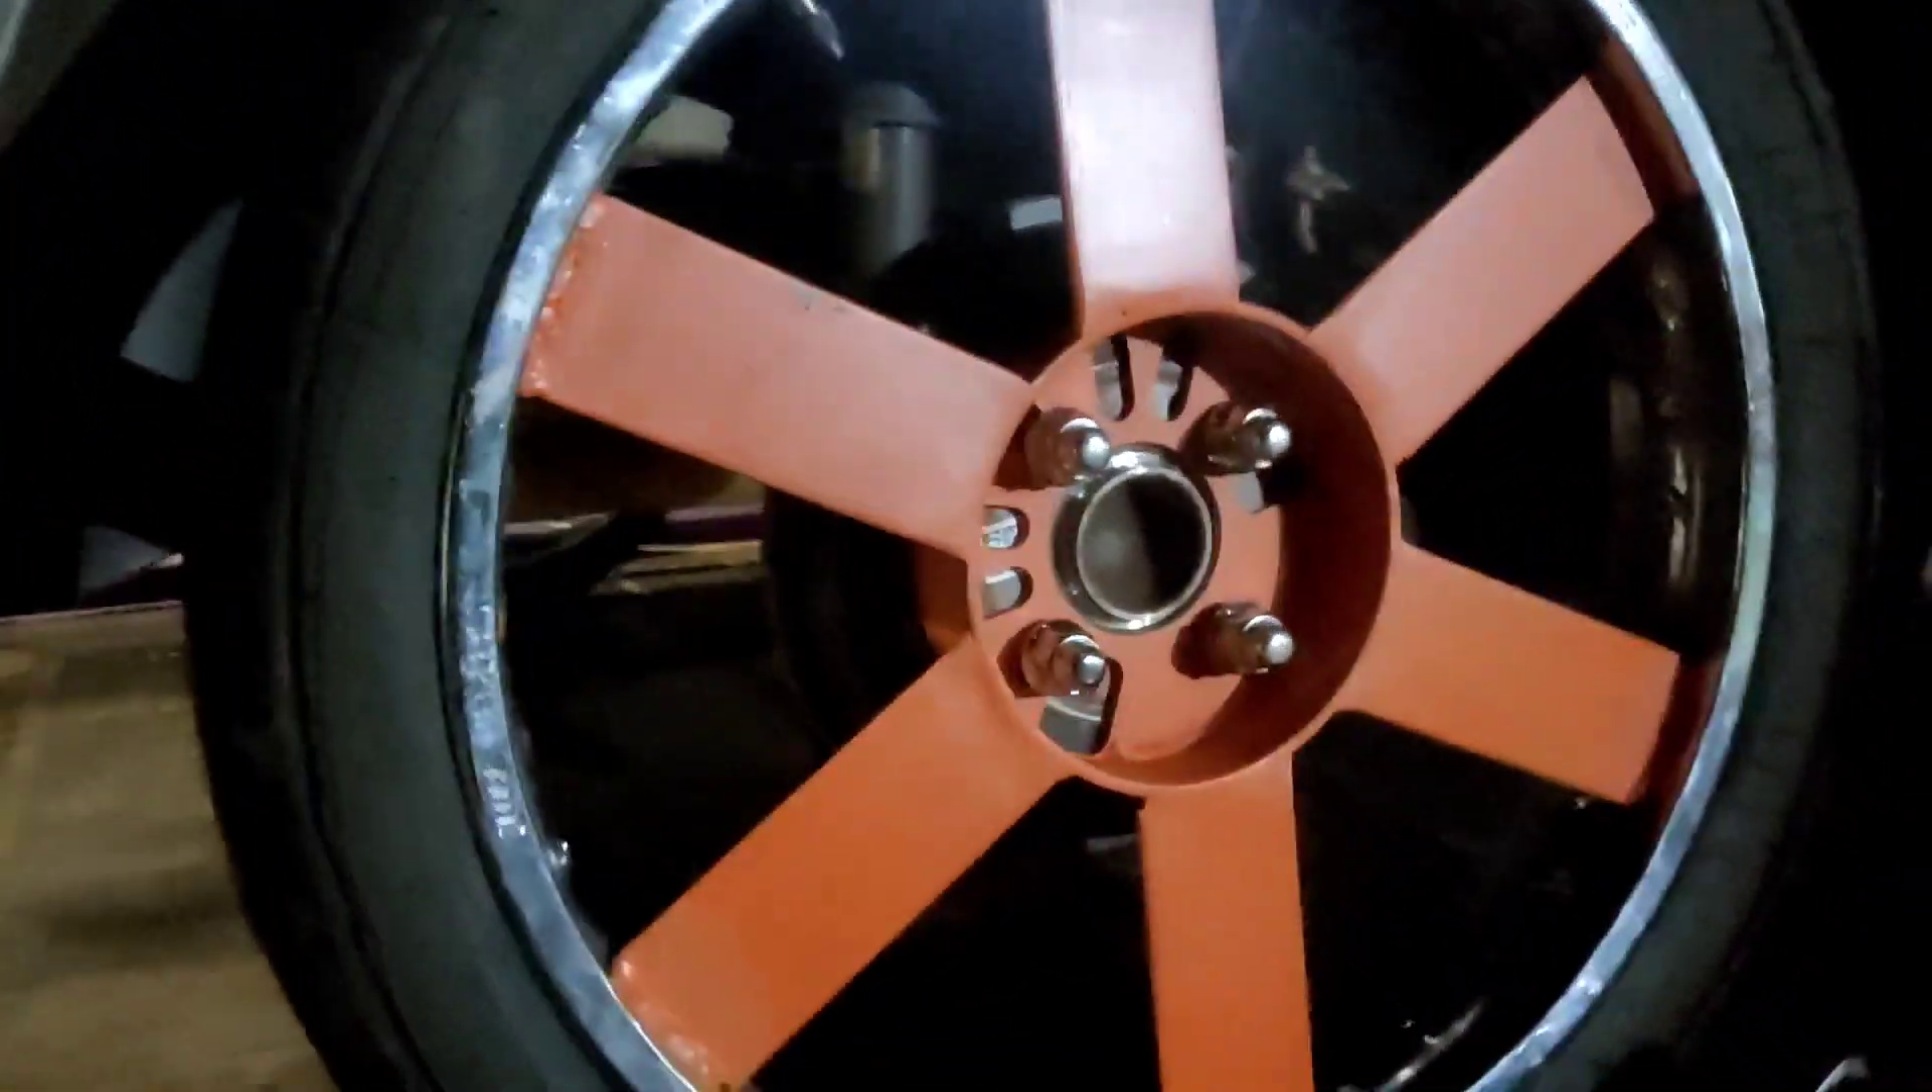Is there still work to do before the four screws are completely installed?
No.